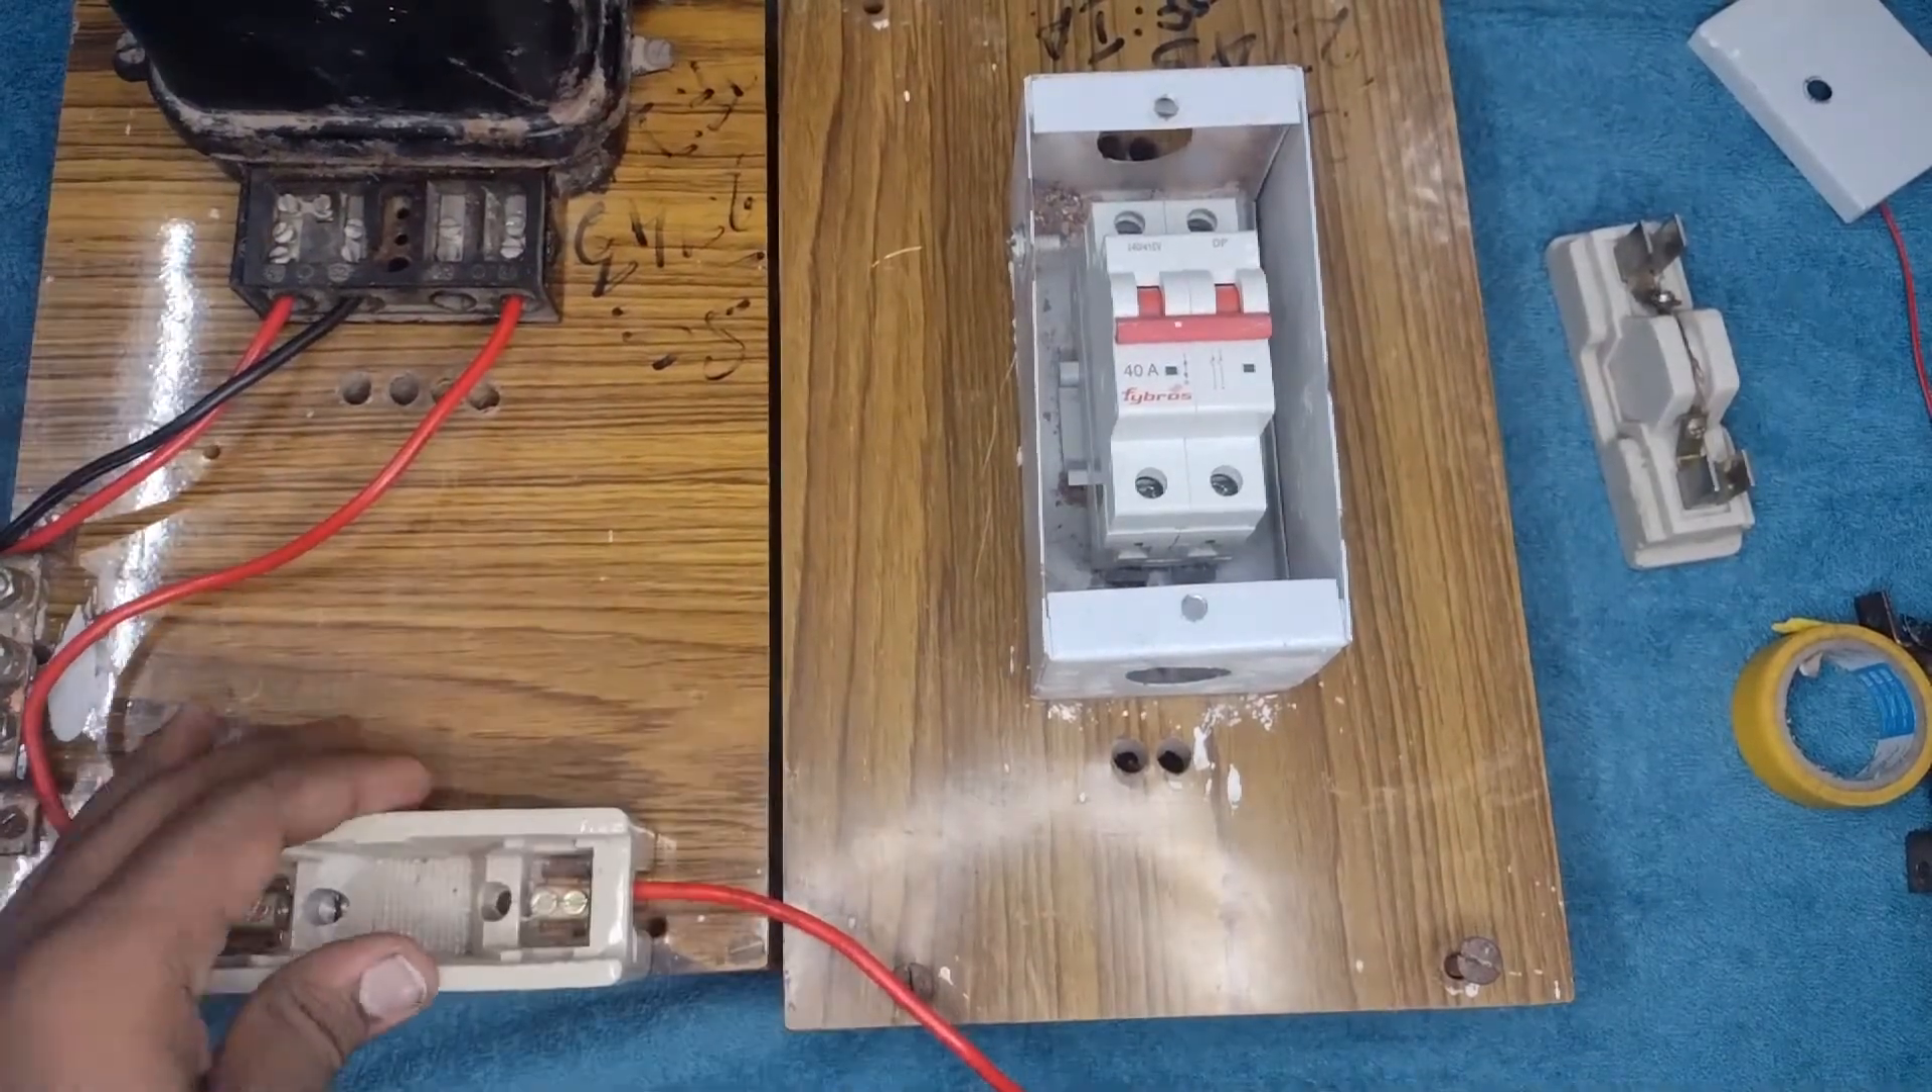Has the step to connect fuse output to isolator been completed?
No.